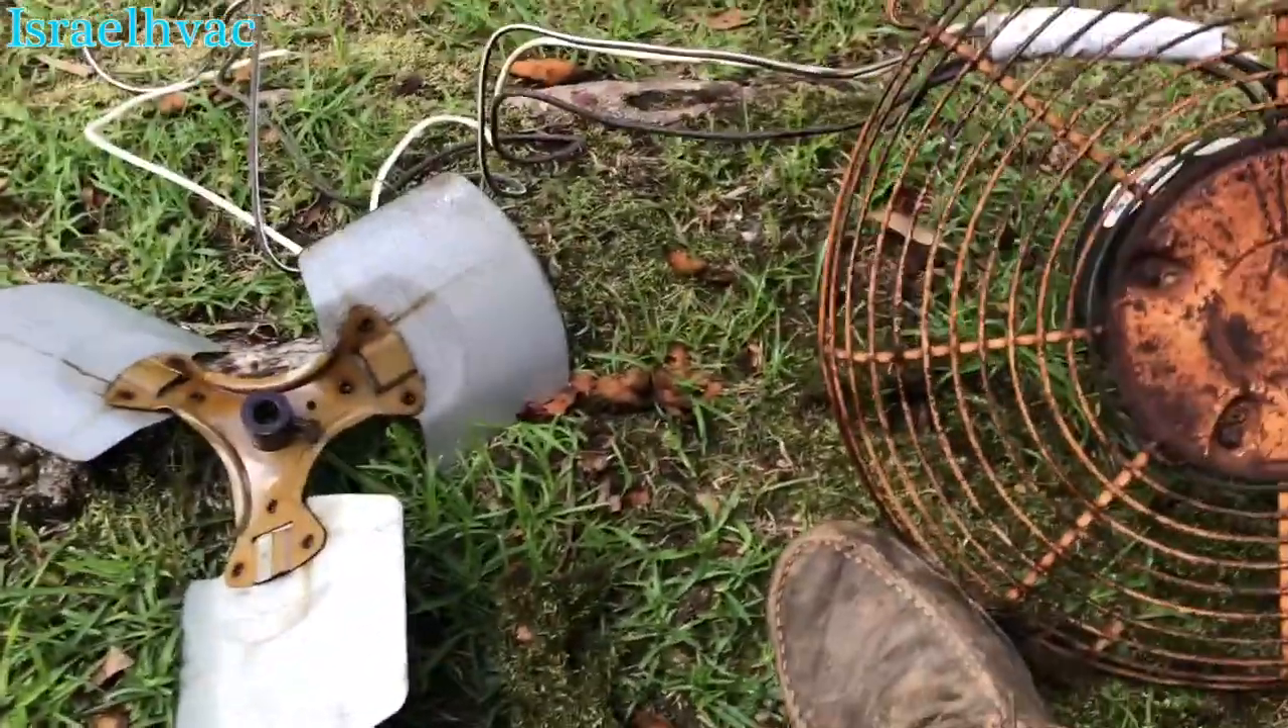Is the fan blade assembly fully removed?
Yes.